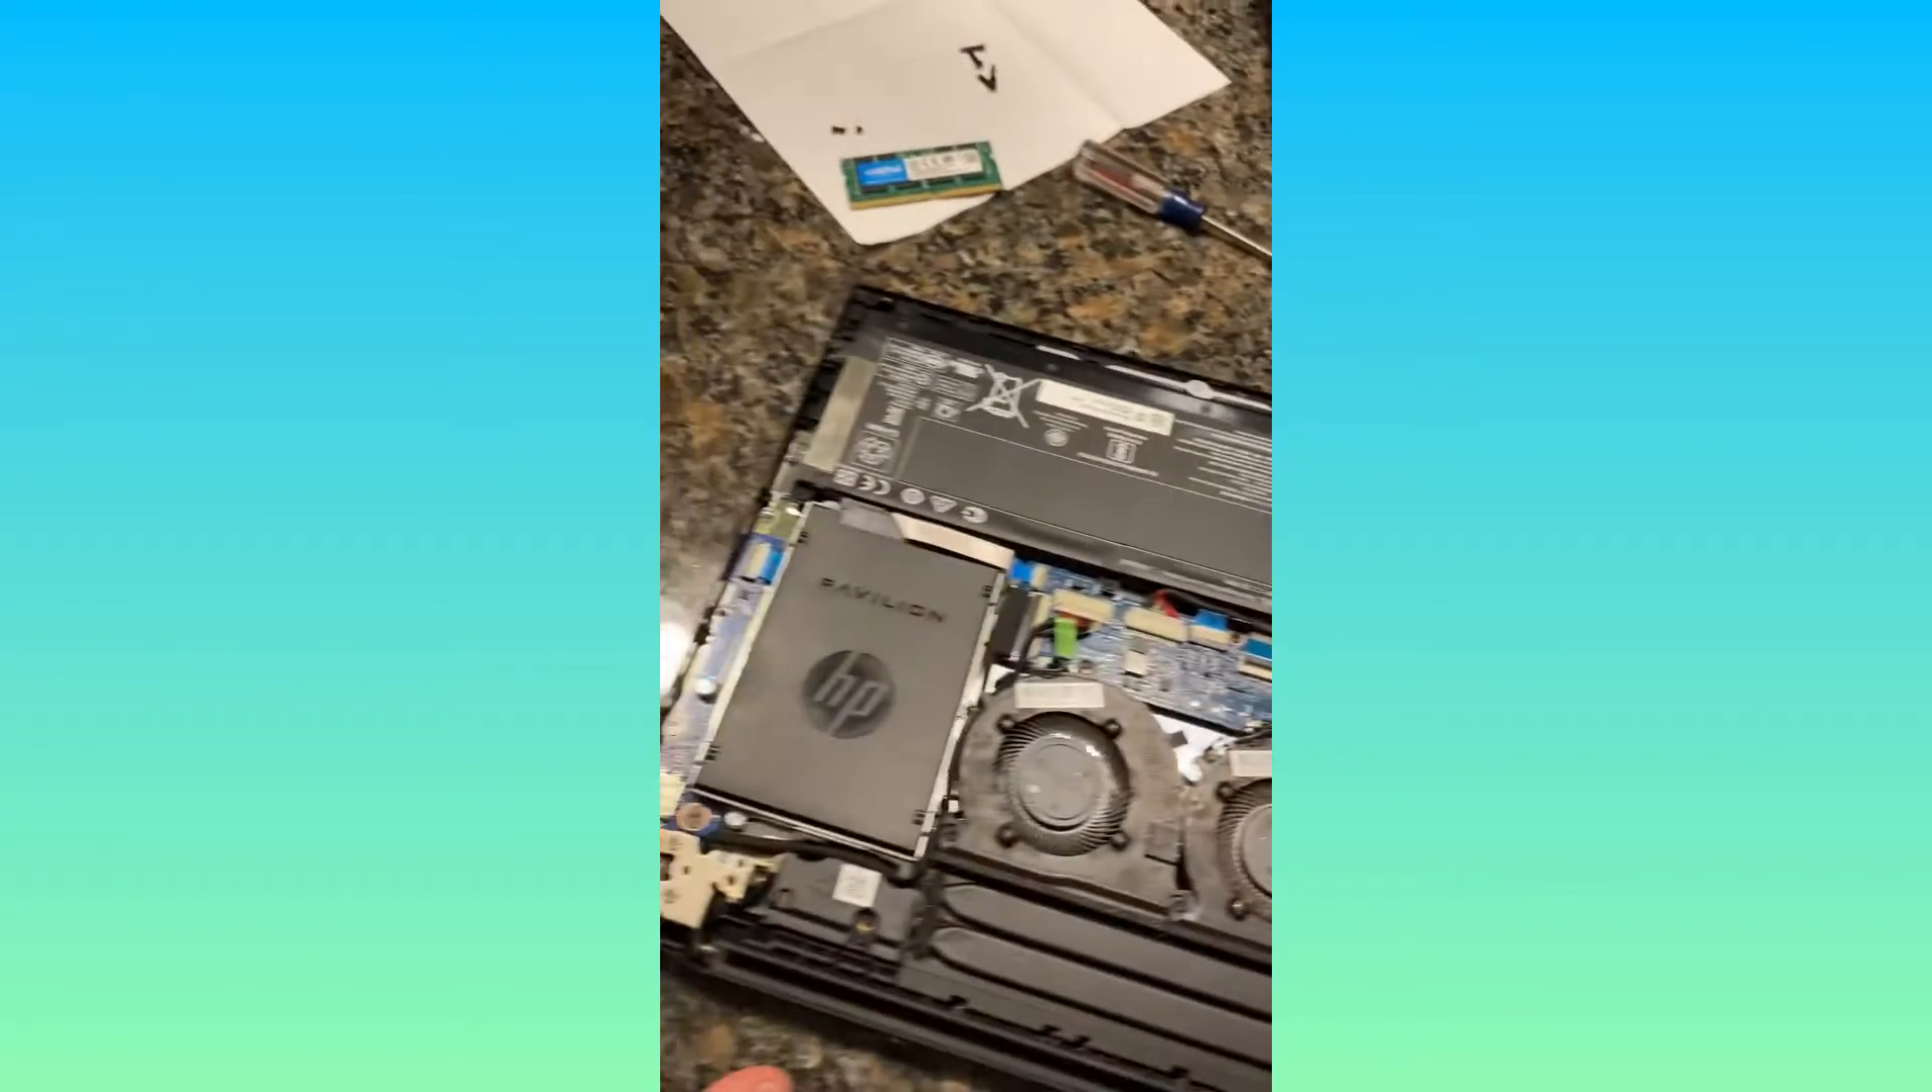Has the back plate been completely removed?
Yes.